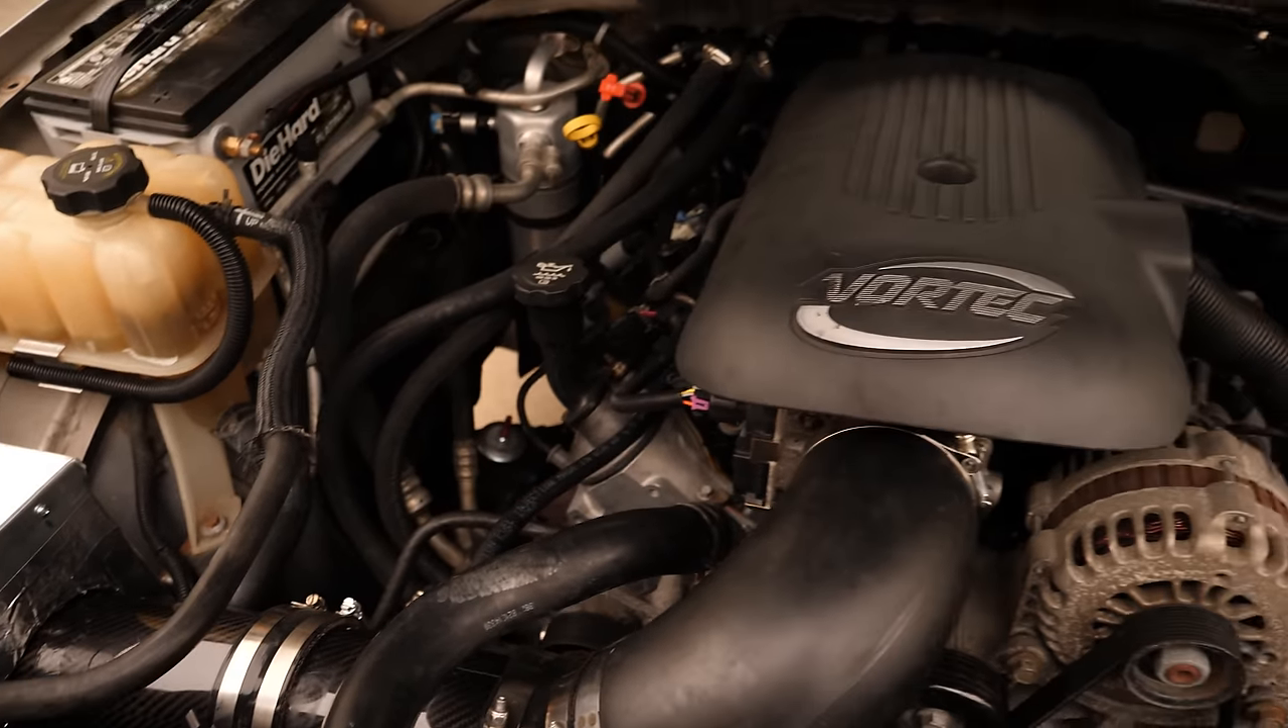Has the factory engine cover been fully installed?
Yes.